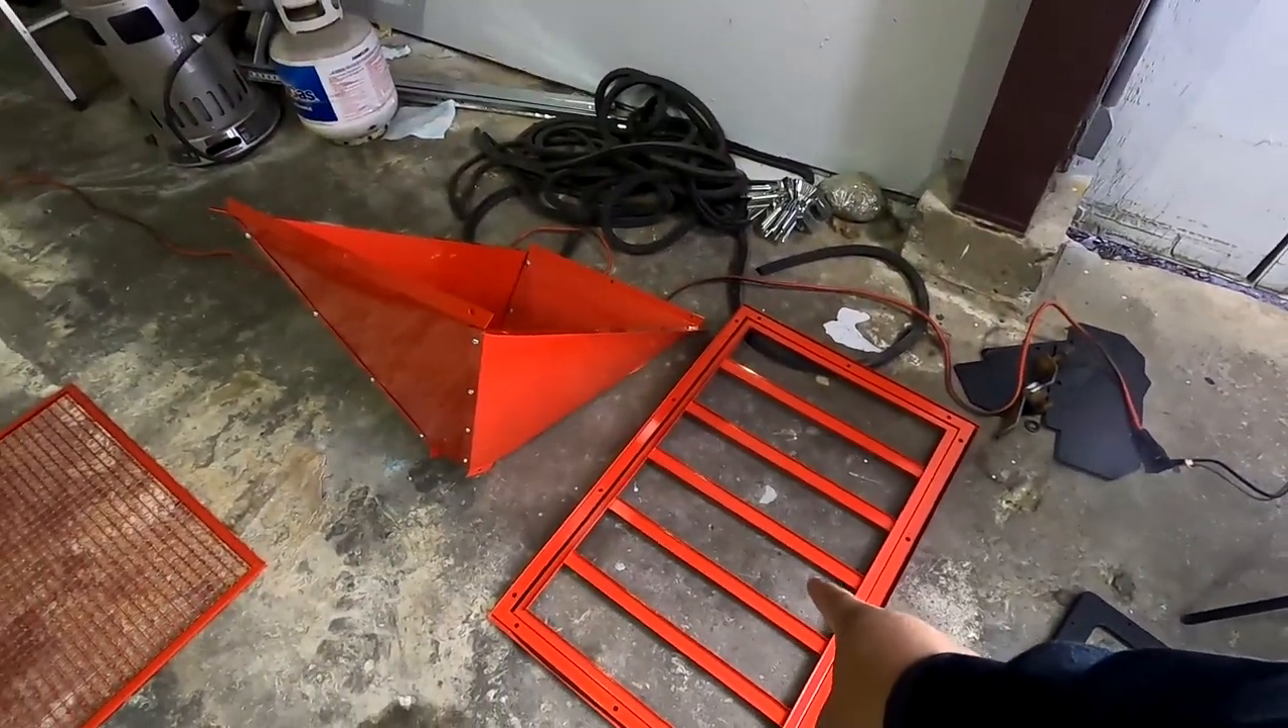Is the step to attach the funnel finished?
No.